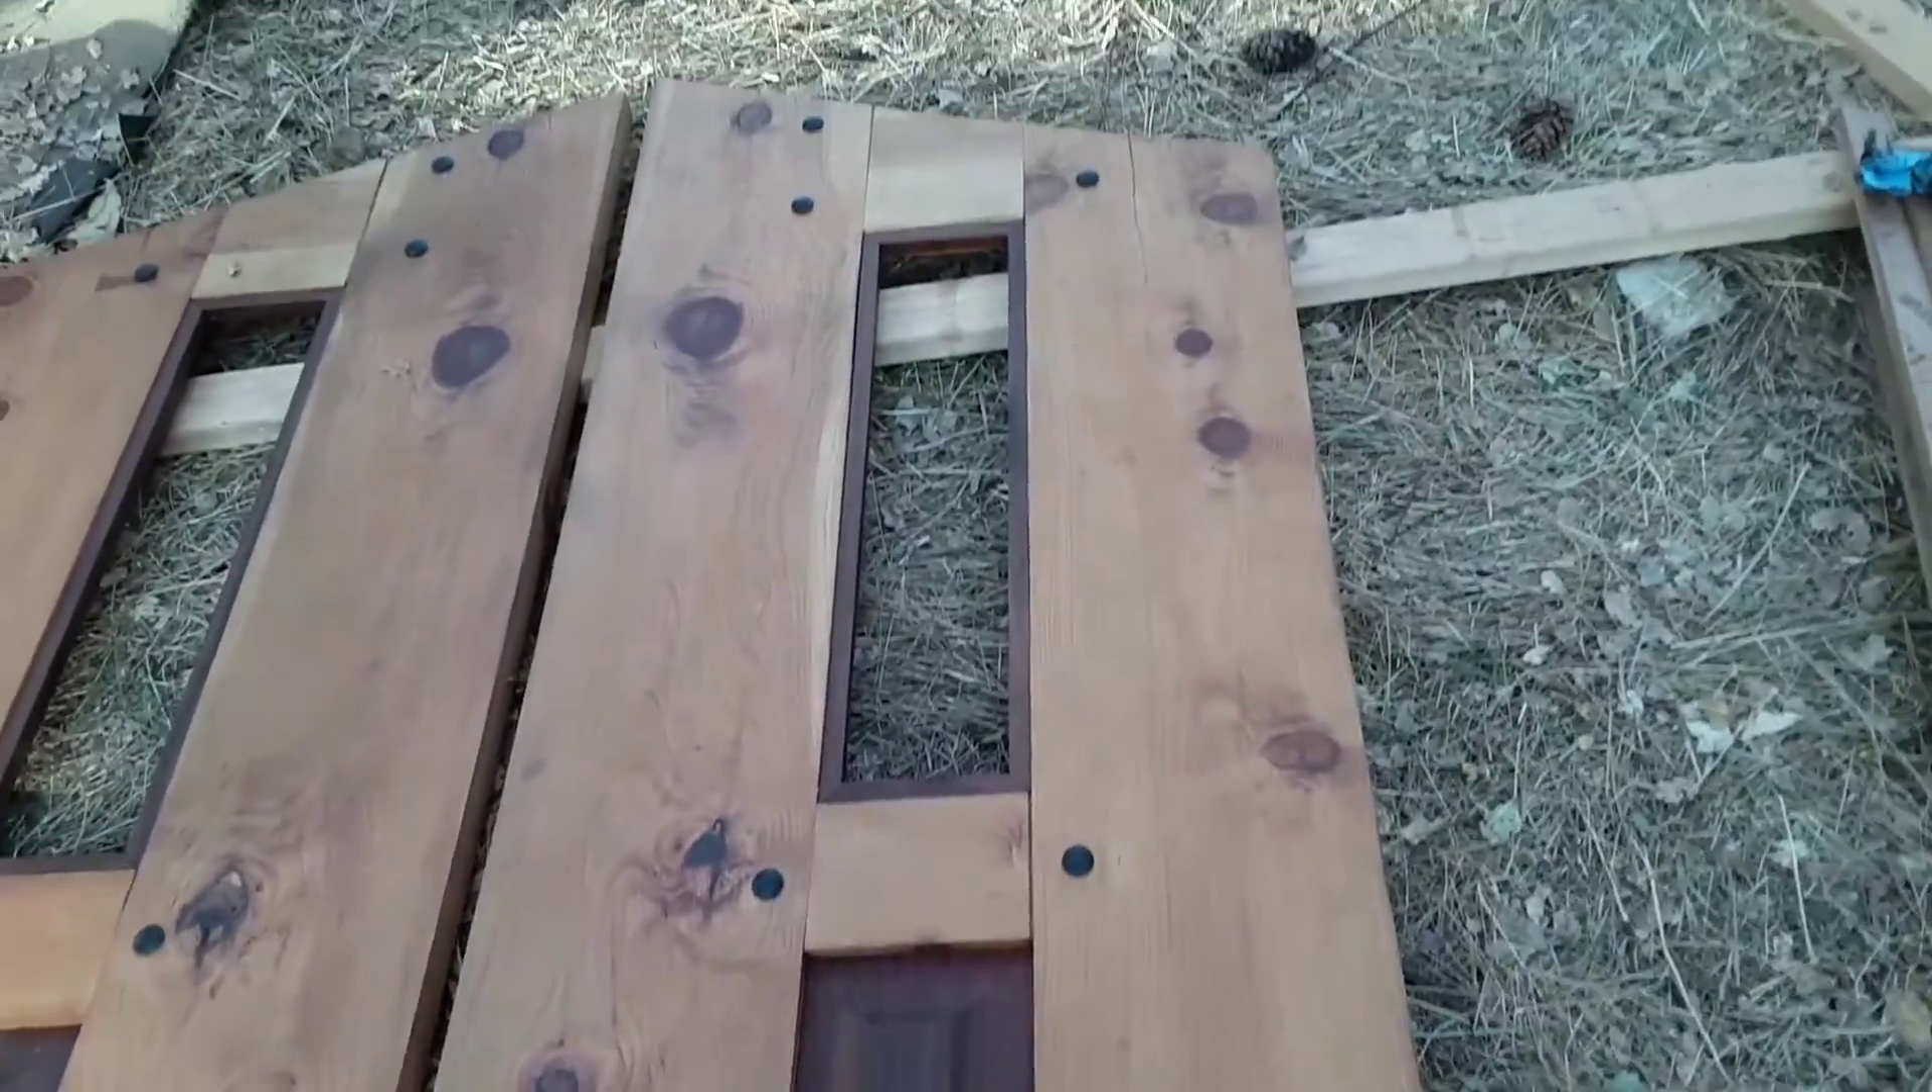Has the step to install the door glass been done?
No.